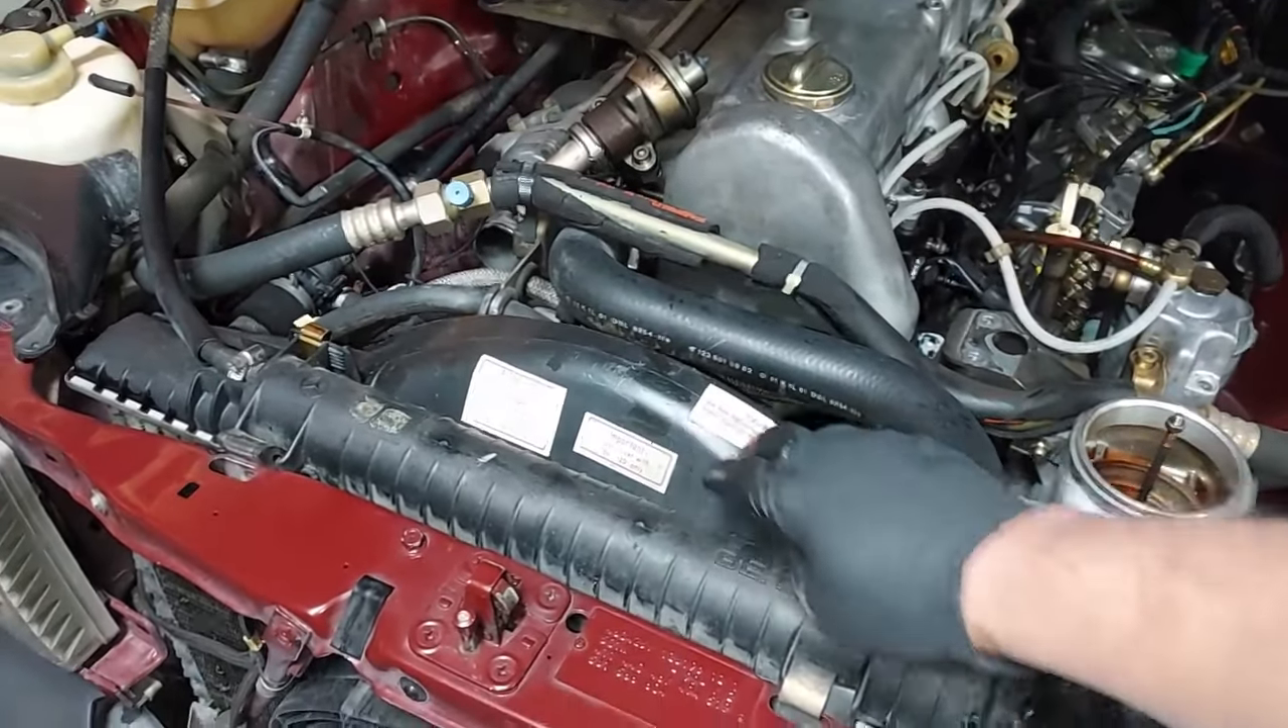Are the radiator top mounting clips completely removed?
No.